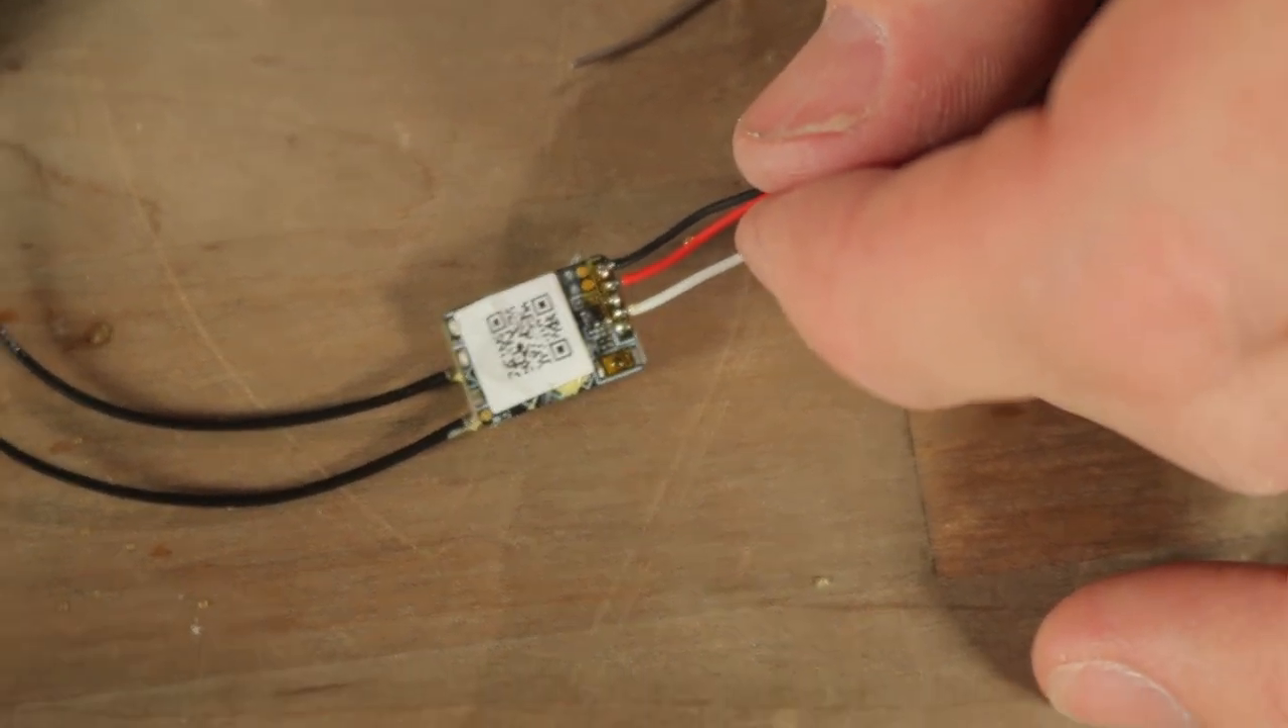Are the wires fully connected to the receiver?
Yes.